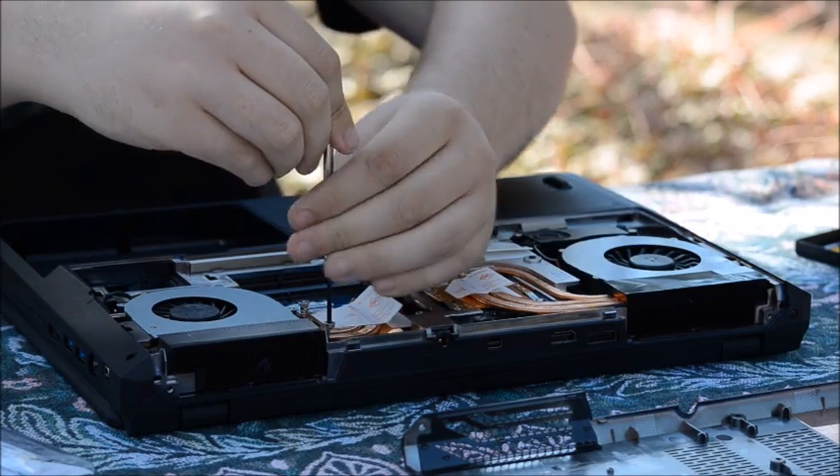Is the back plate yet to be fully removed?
No.